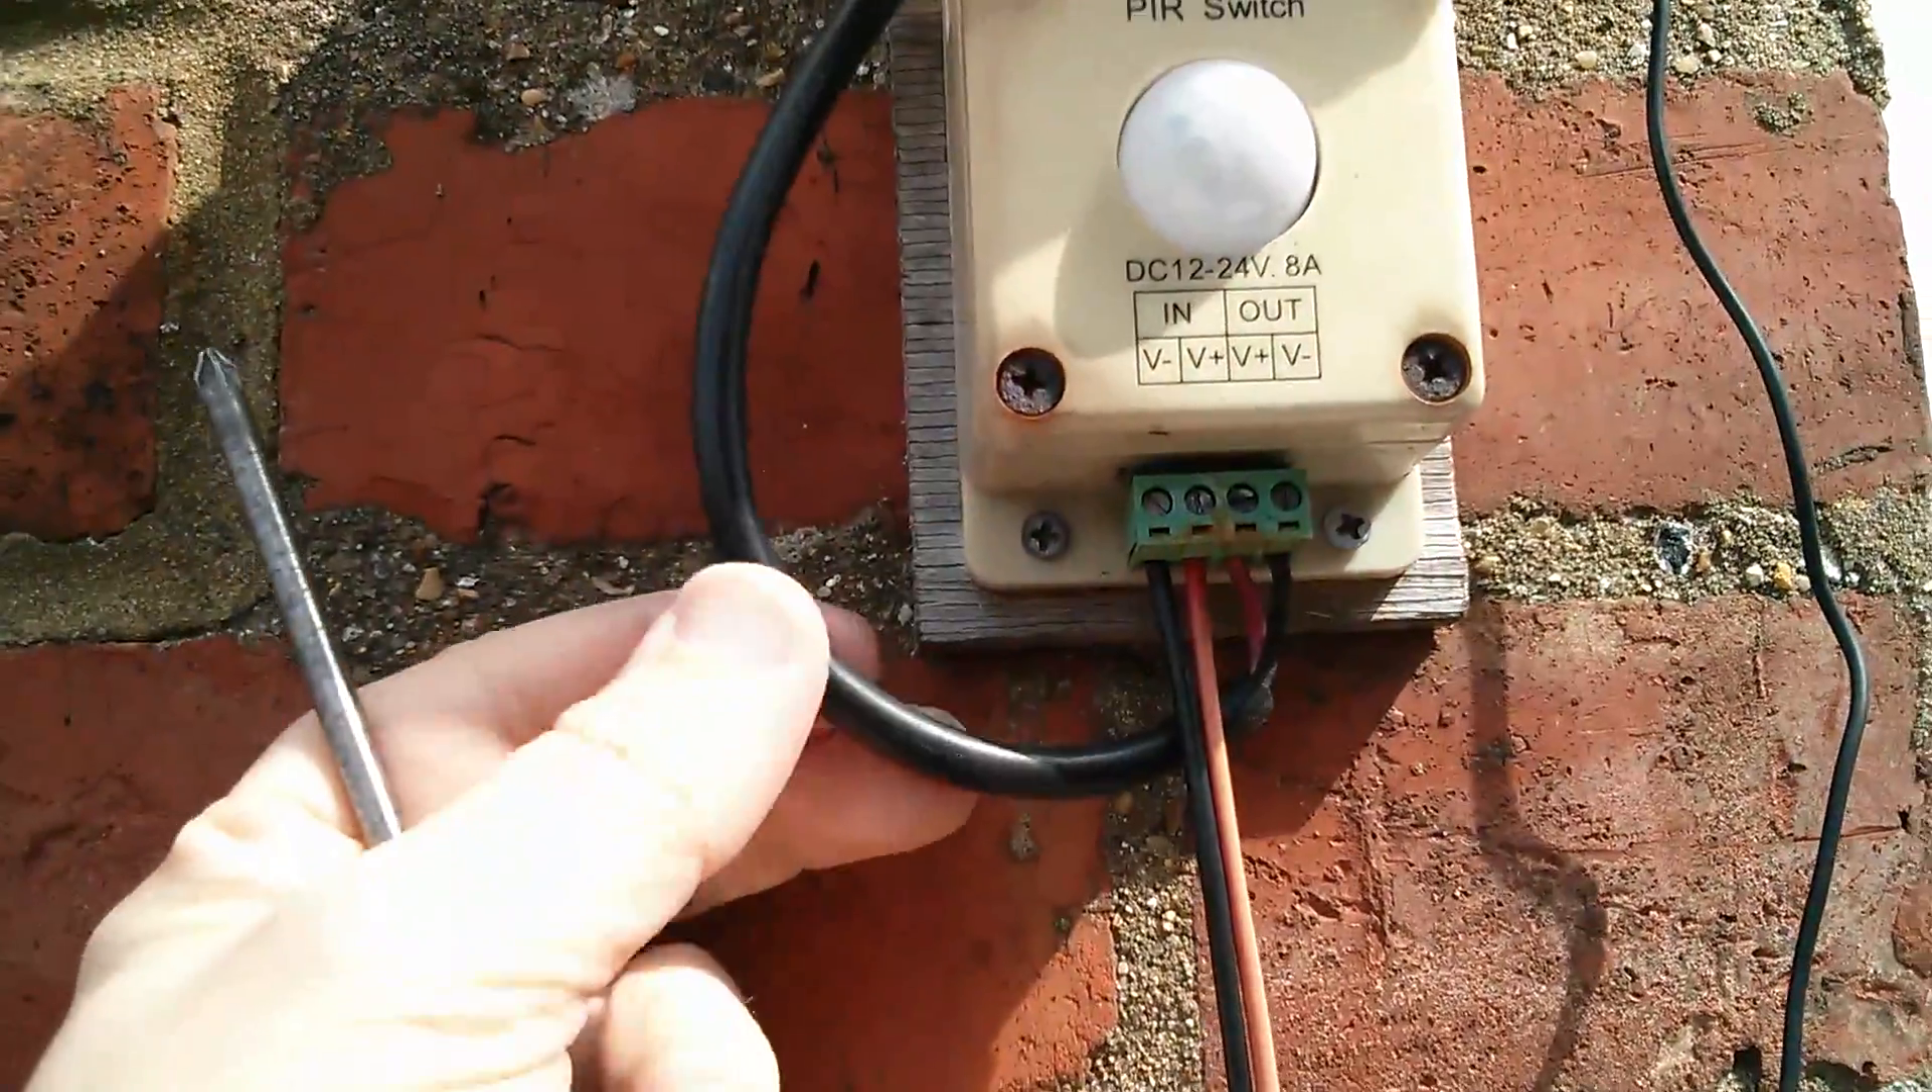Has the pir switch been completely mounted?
Yes.